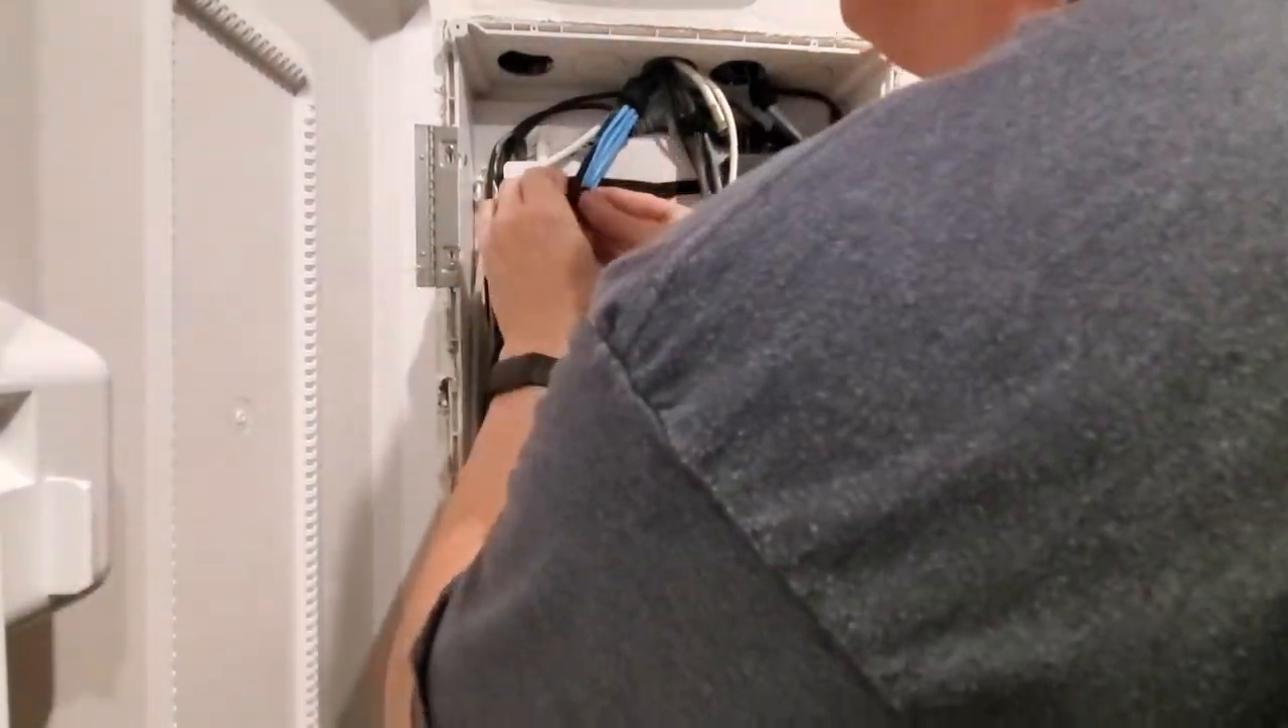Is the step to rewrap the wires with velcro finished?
No.